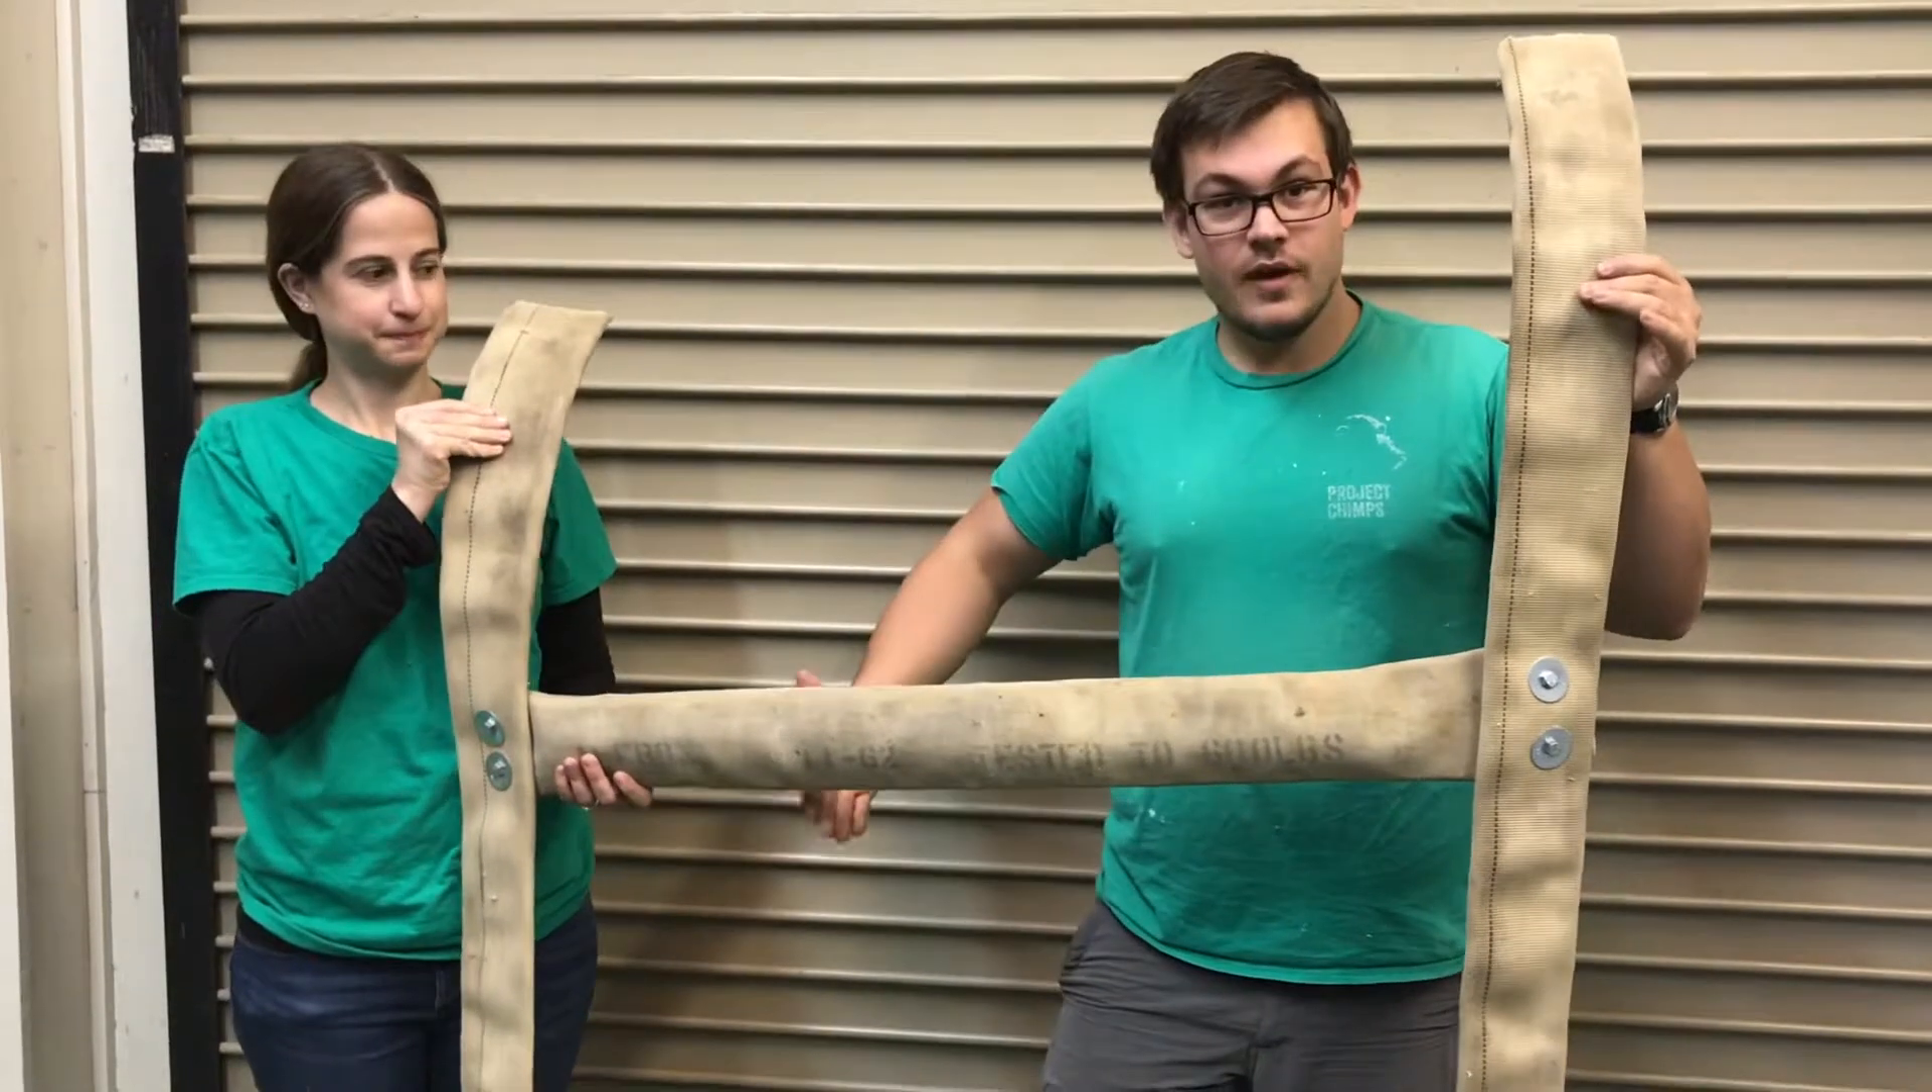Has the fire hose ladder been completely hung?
No.